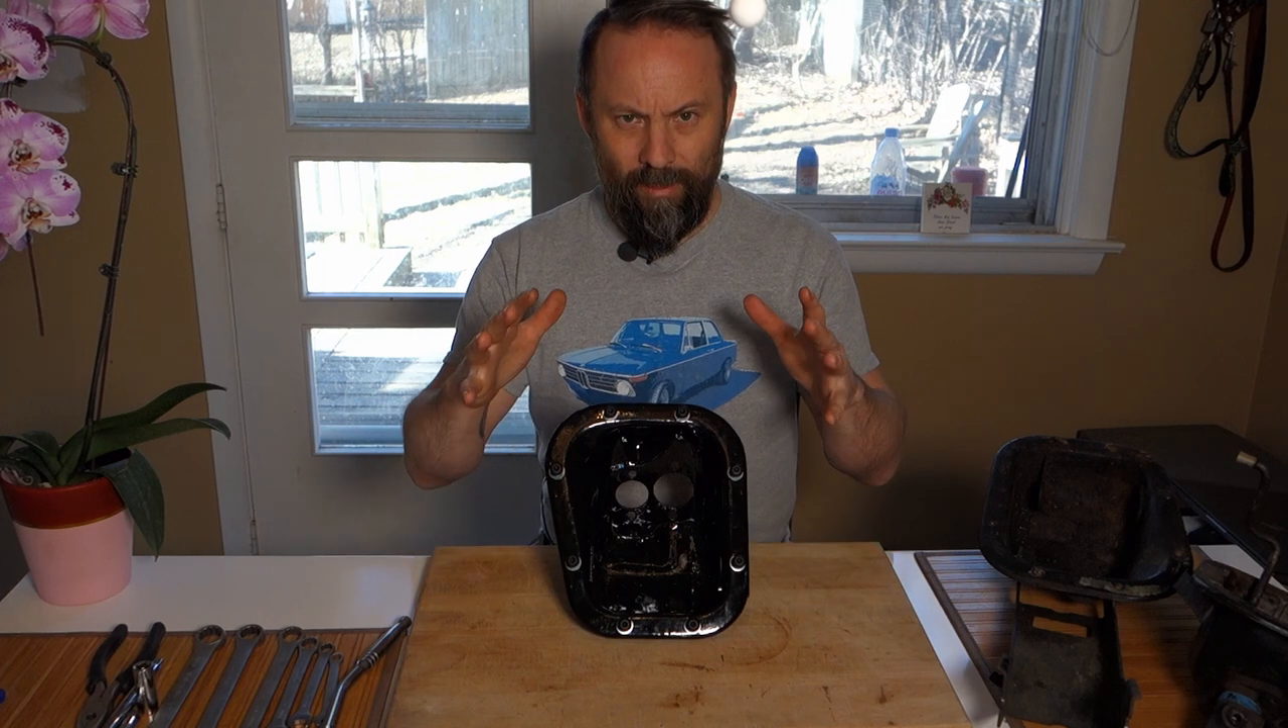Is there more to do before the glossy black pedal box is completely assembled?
Yes.